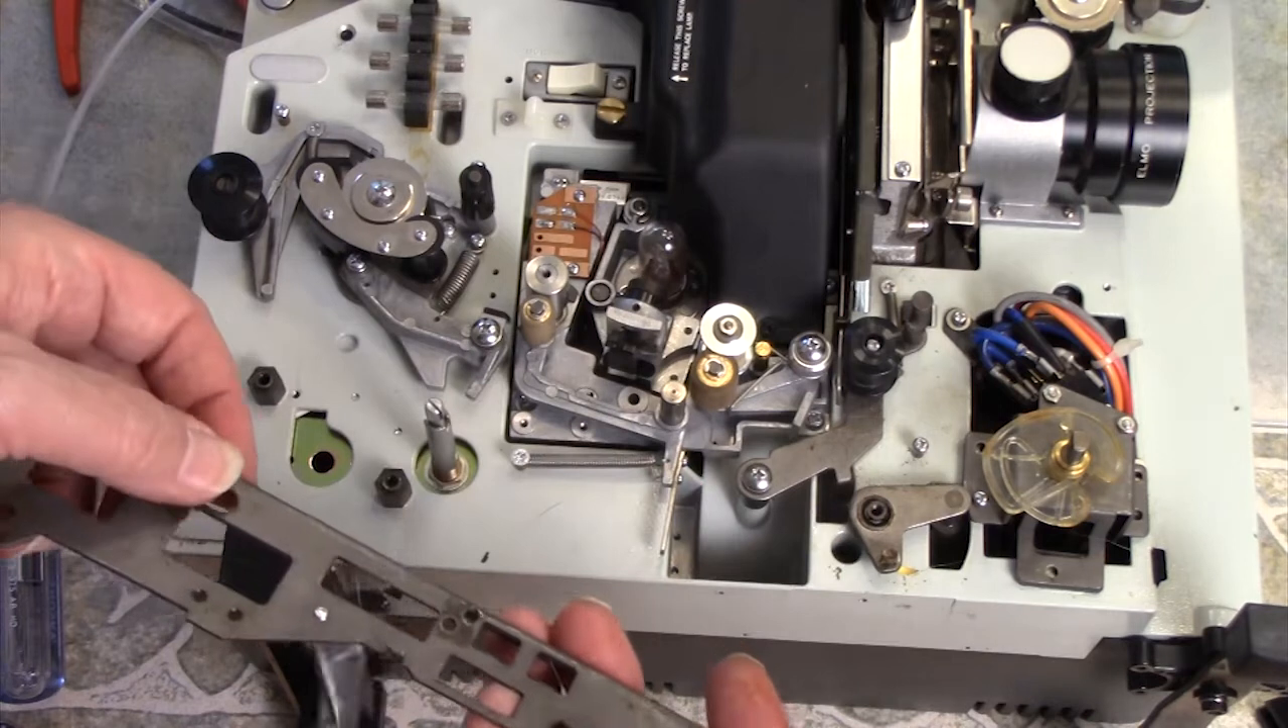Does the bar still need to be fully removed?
No.